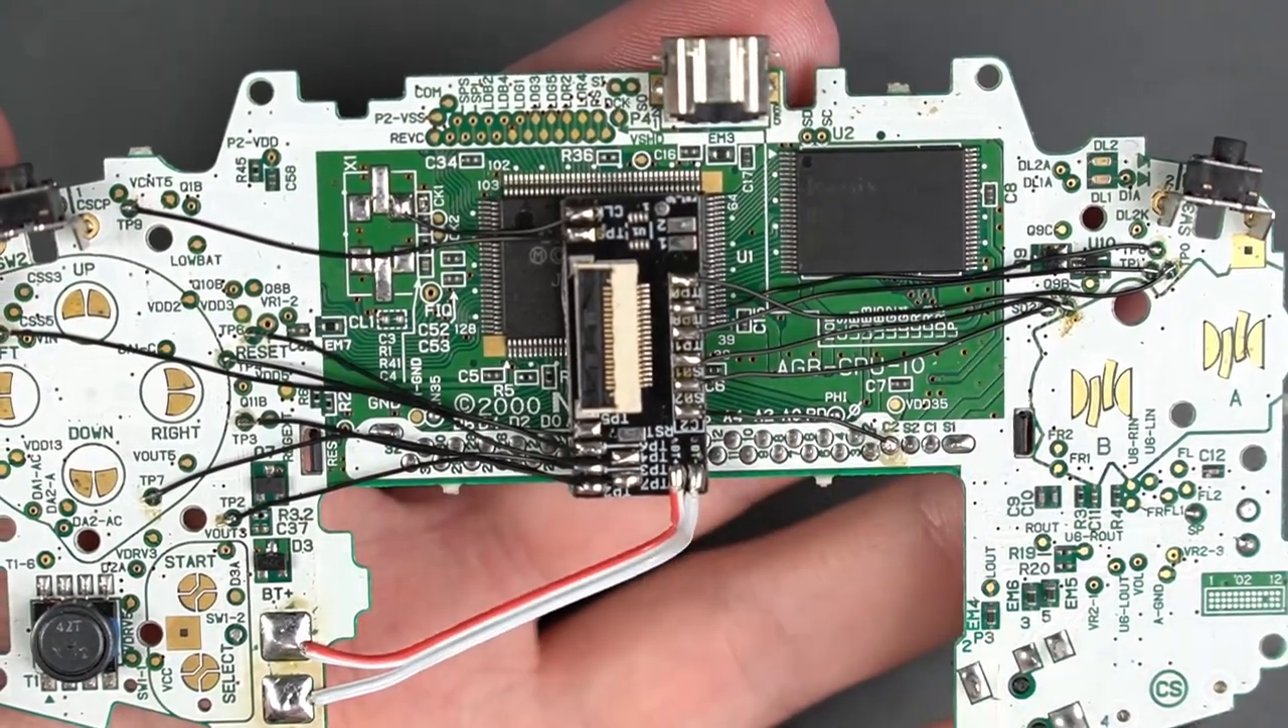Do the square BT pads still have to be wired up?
No.